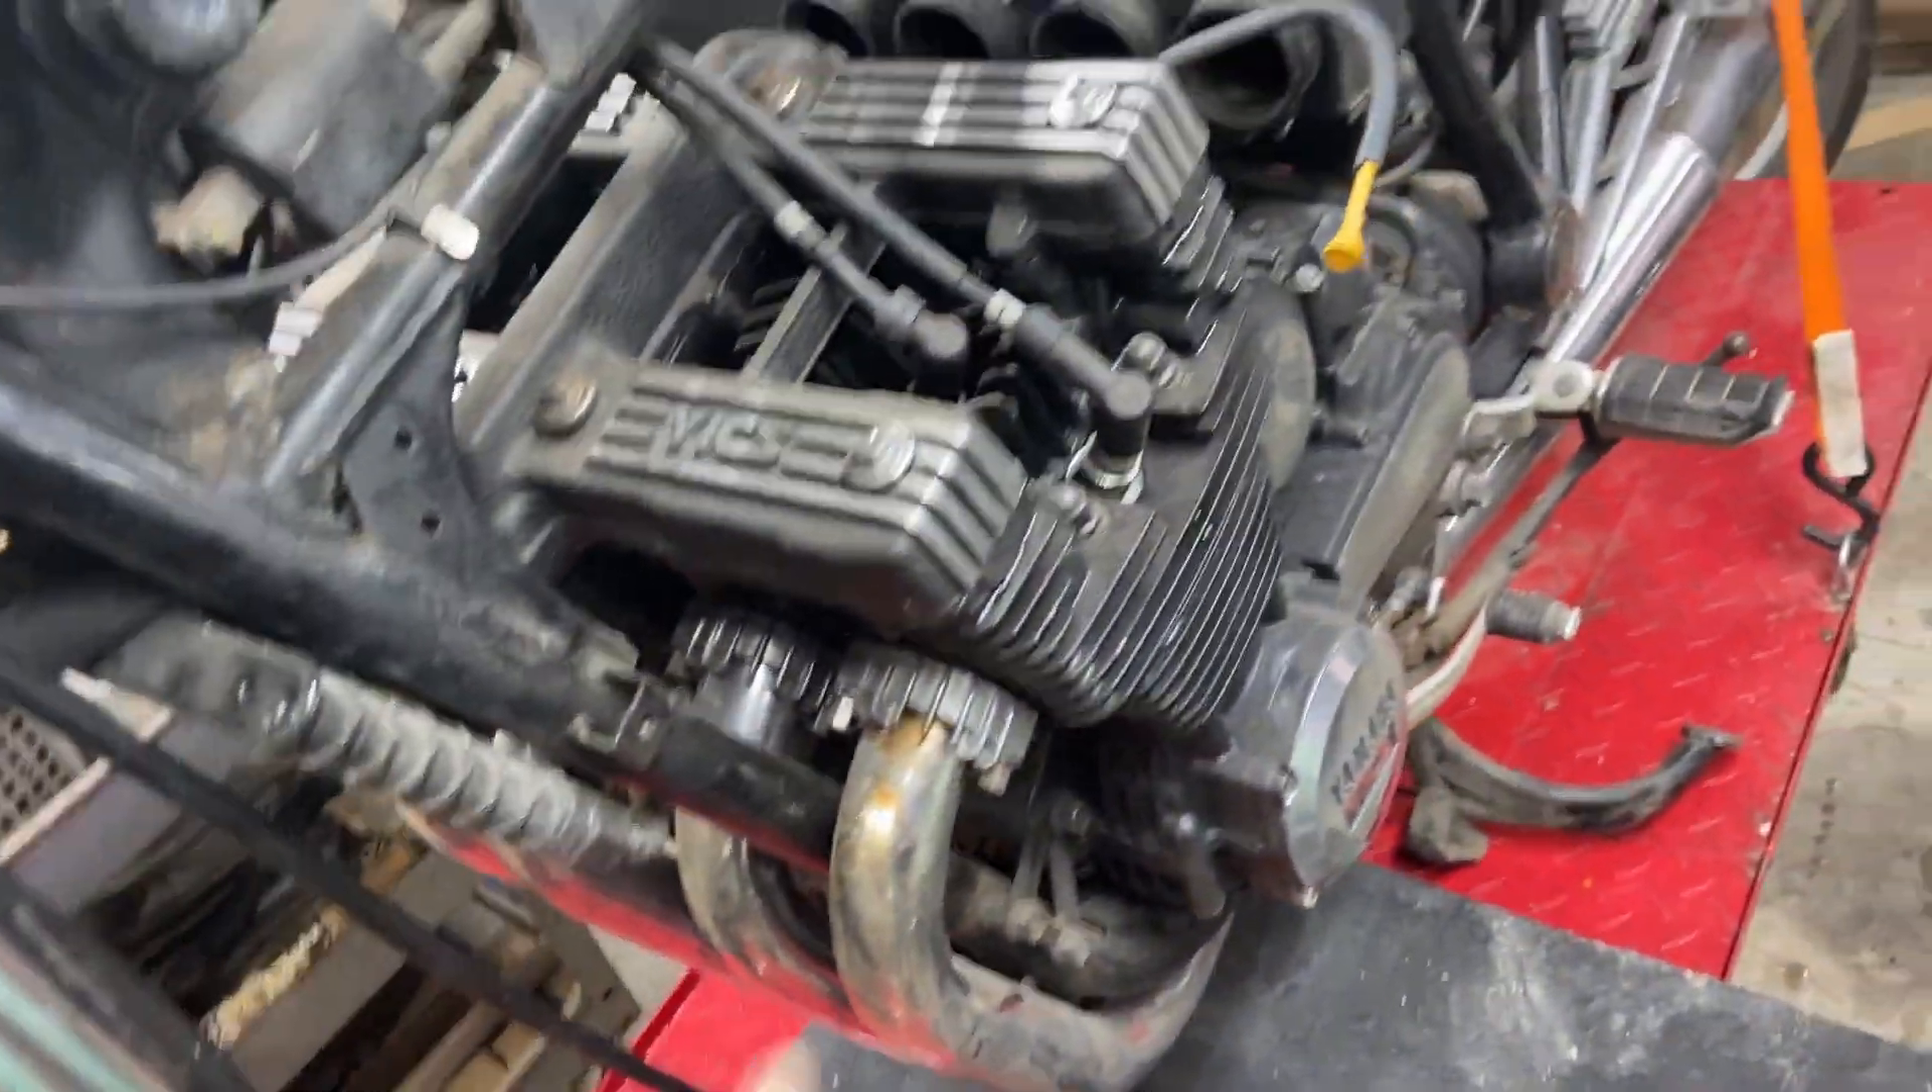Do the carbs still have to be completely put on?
Yes.